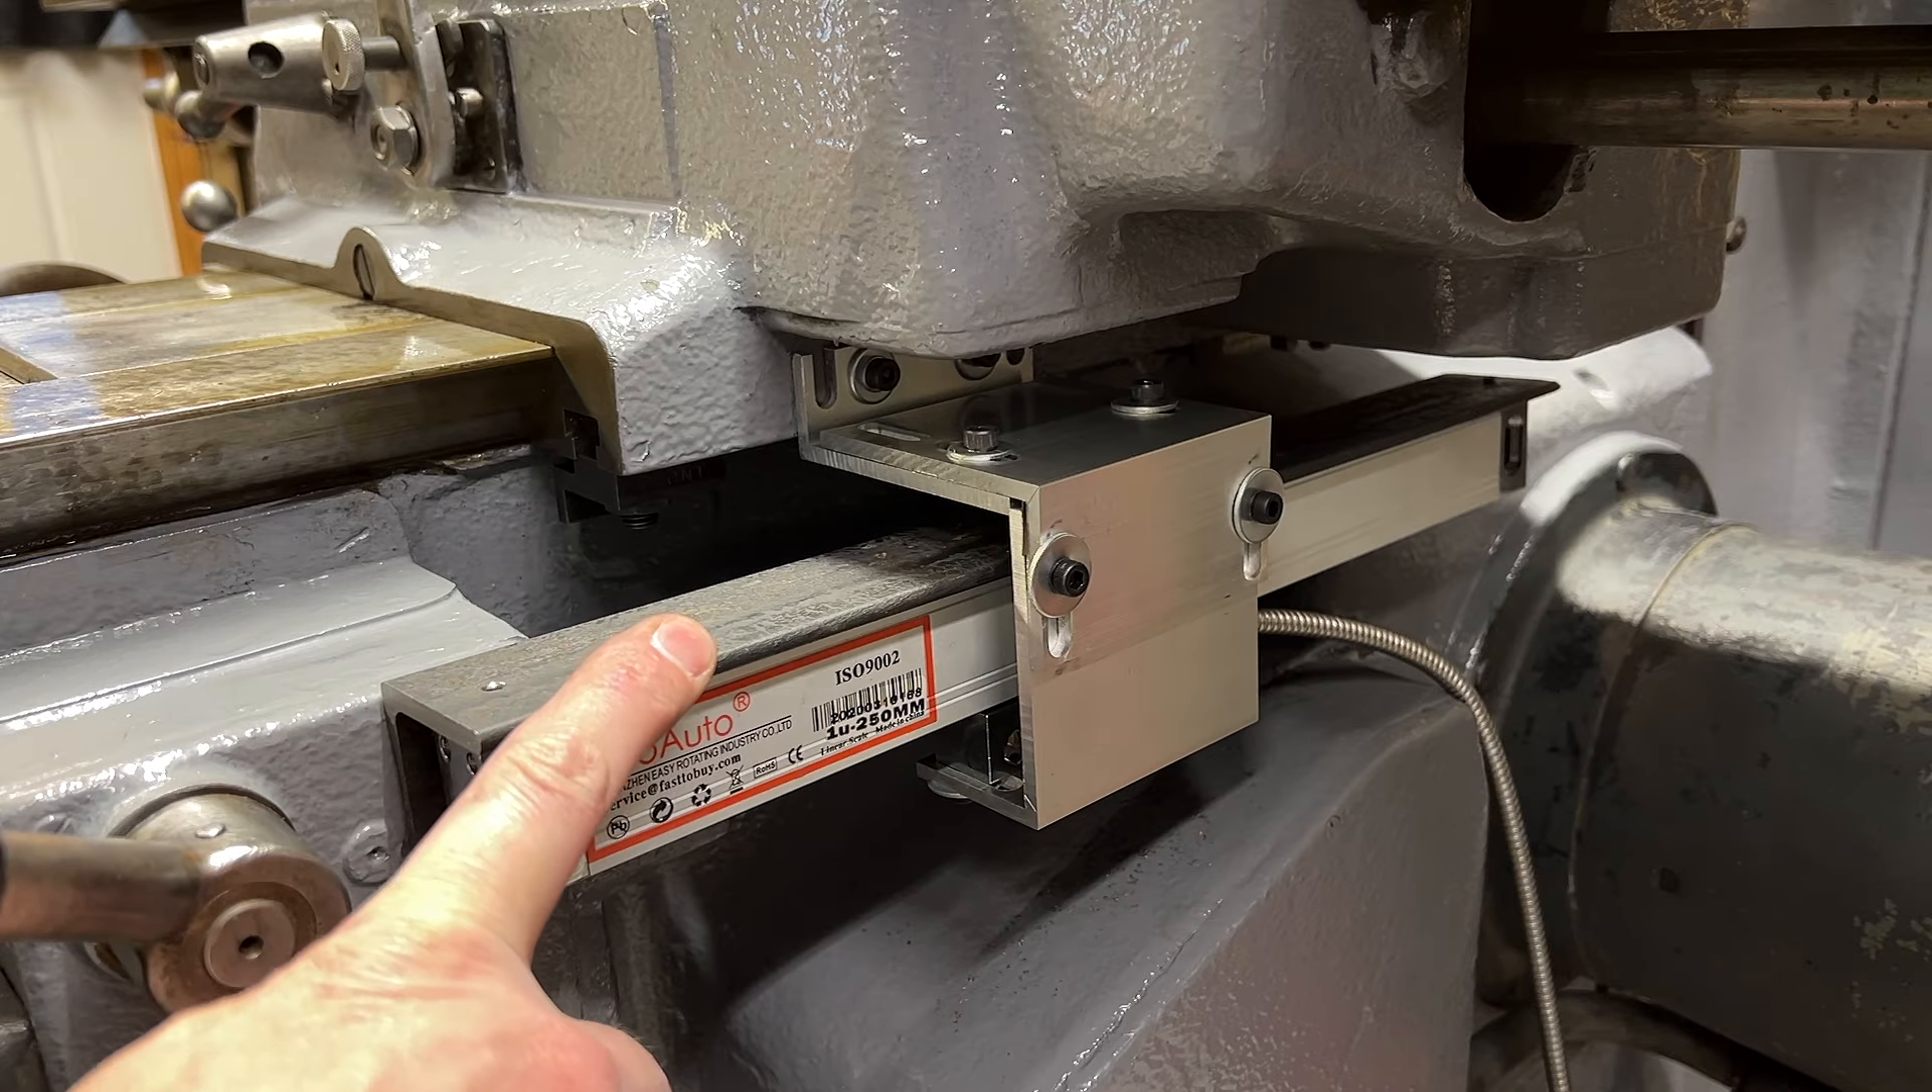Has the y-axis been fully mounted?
Yes.